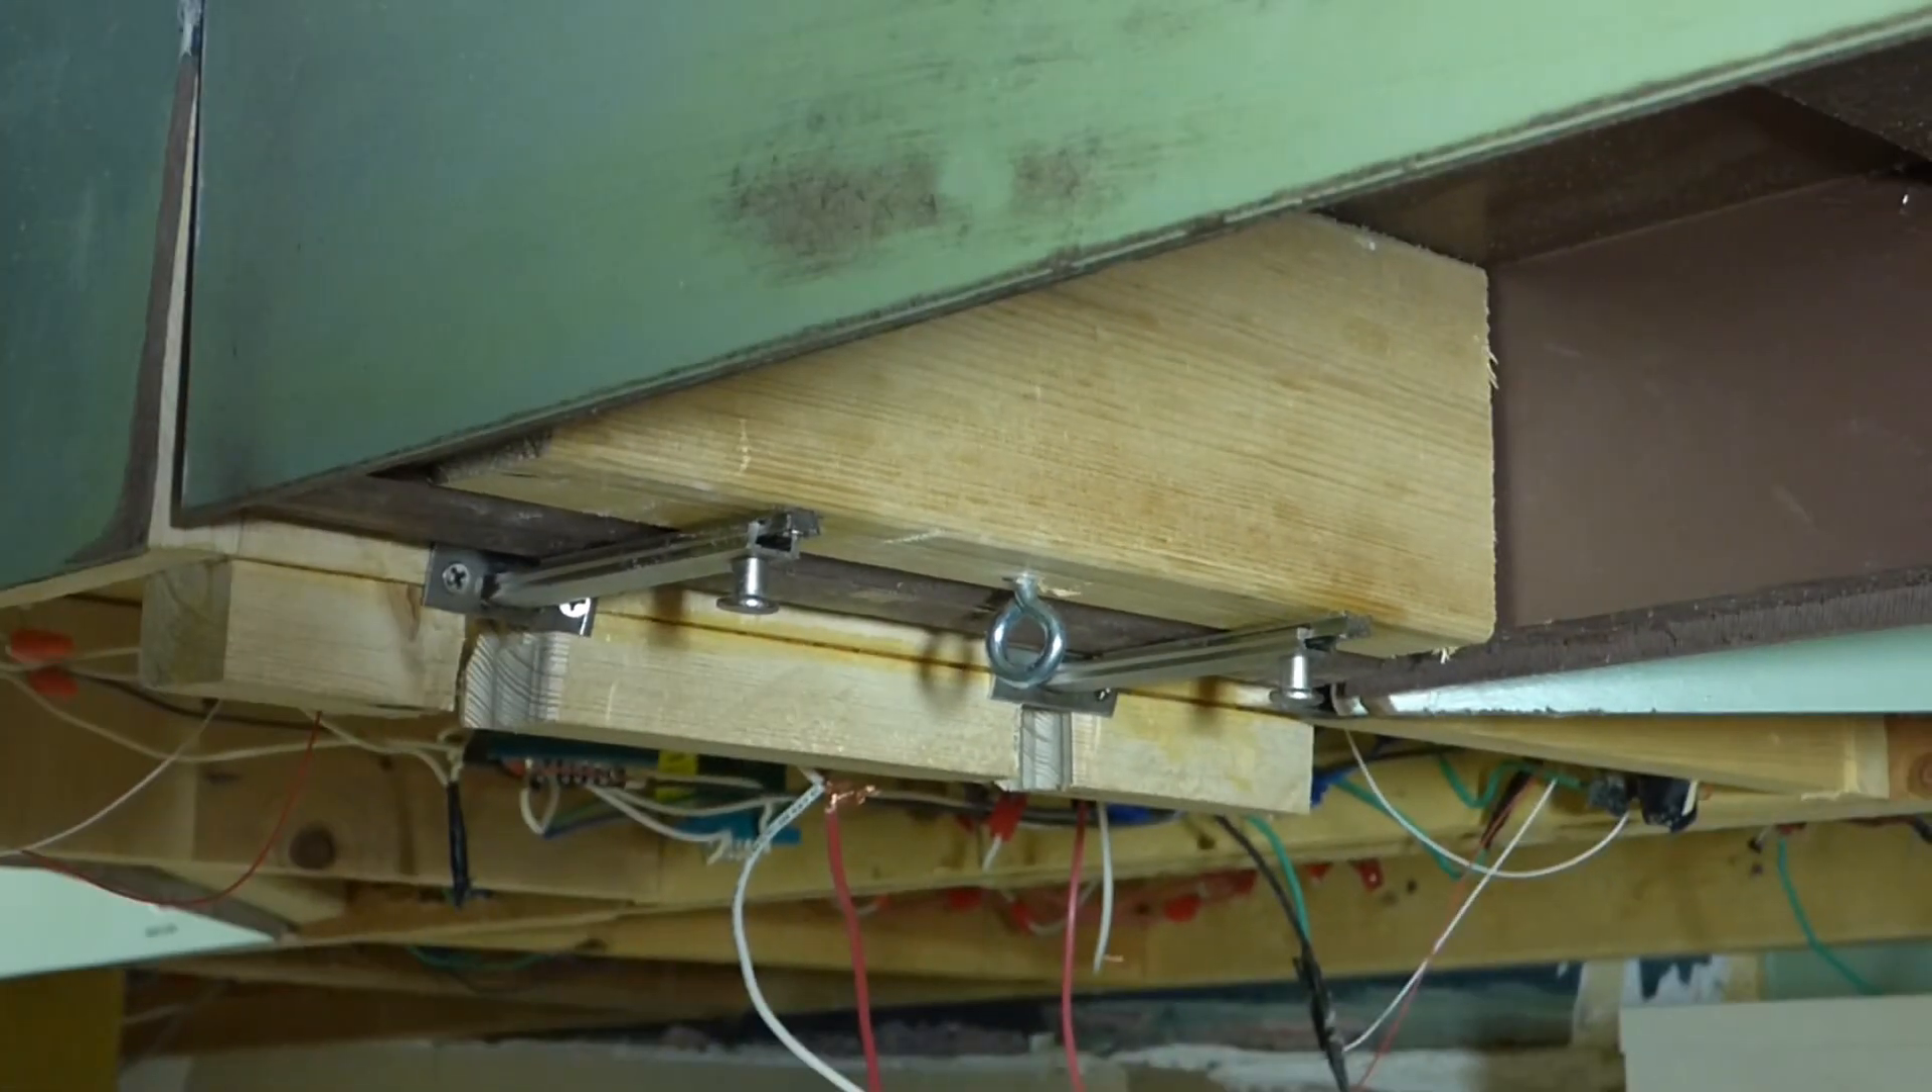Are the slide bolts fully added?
Yes.